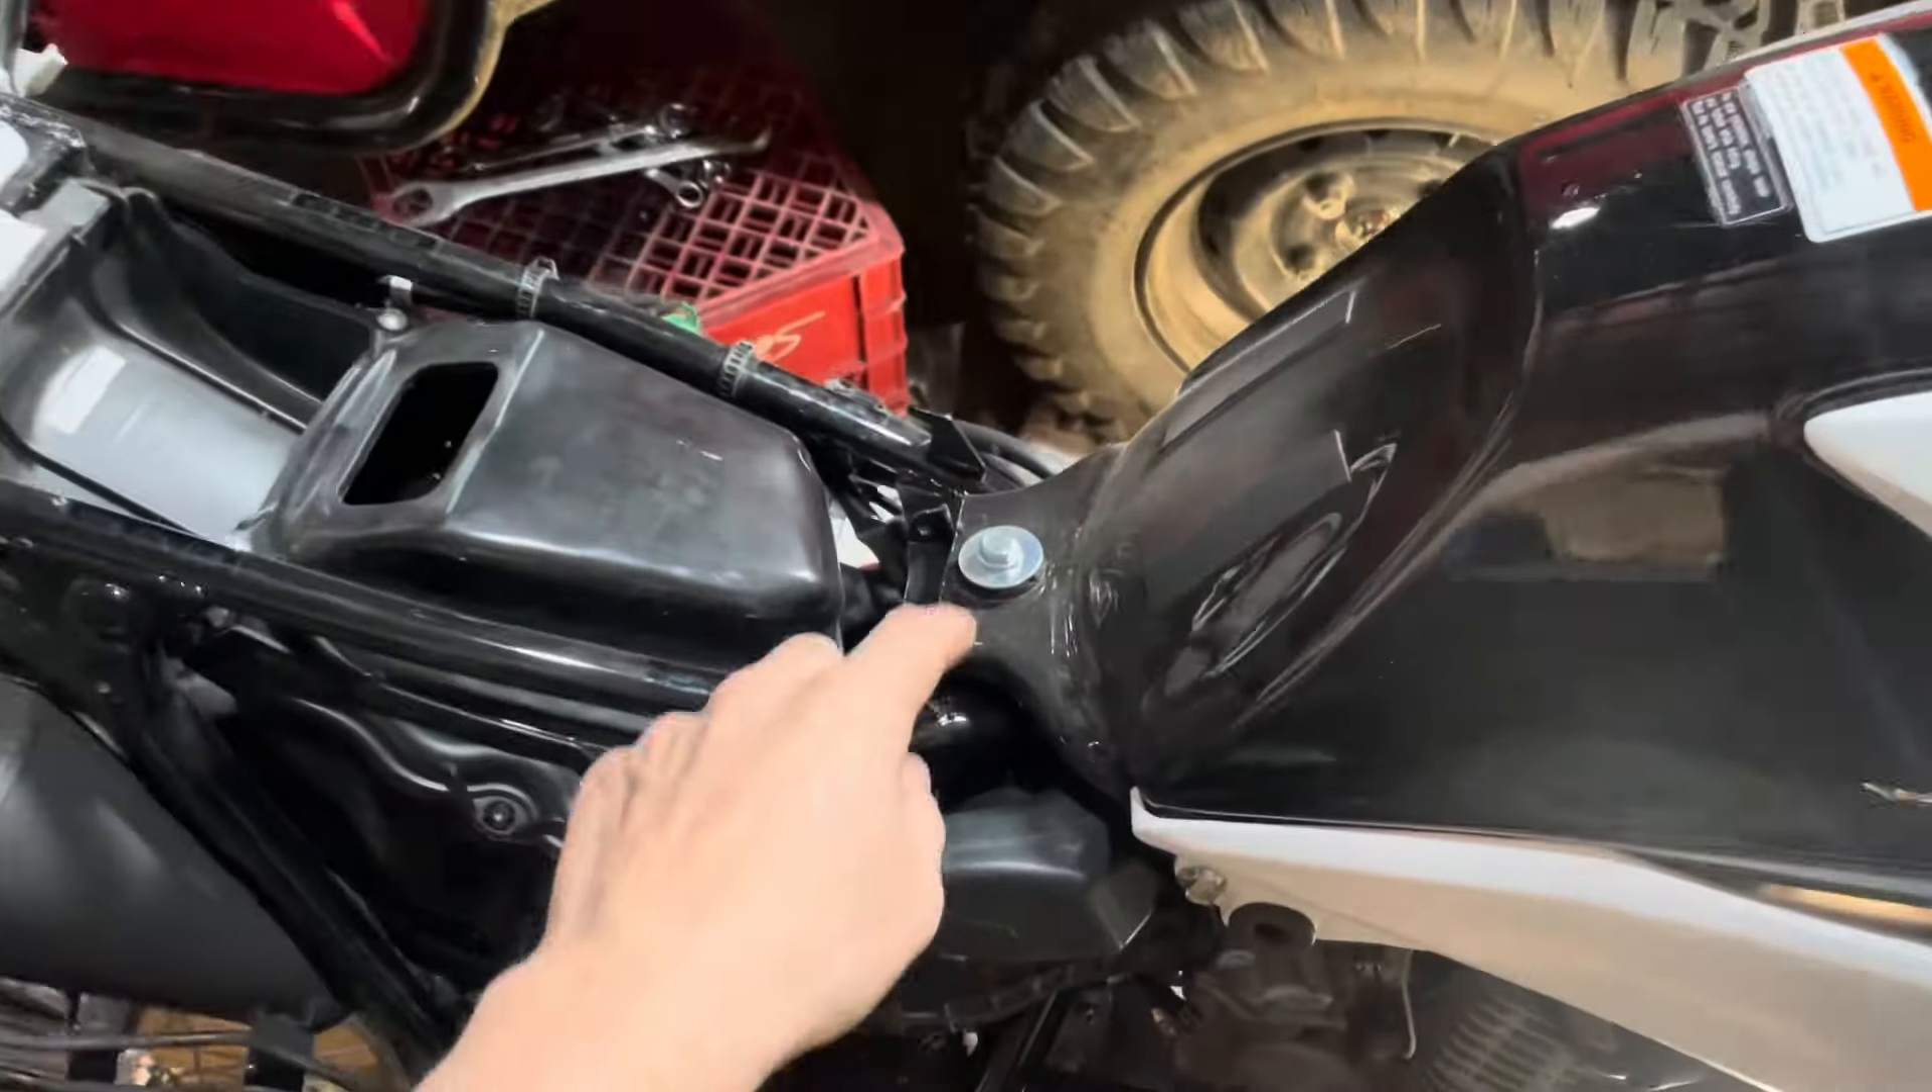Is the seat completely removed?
Yes.